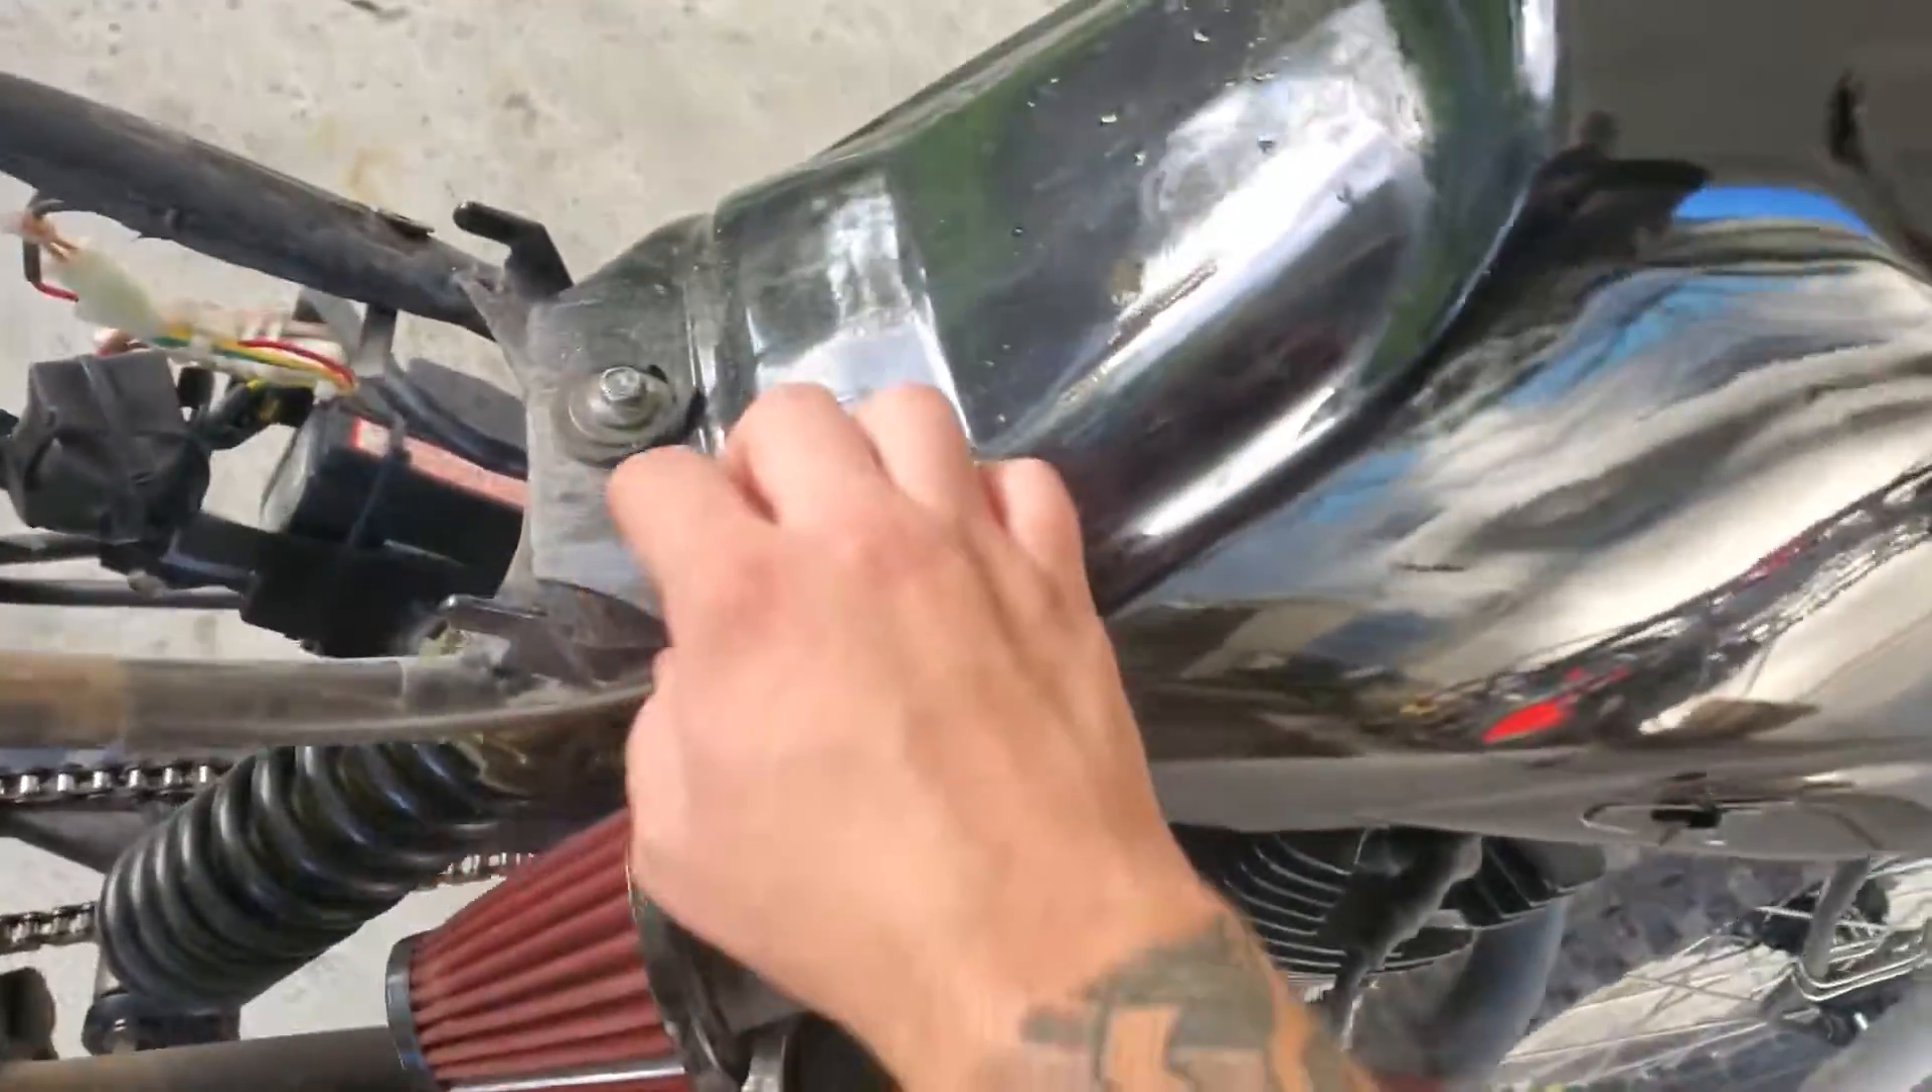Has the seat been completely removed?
Yes.